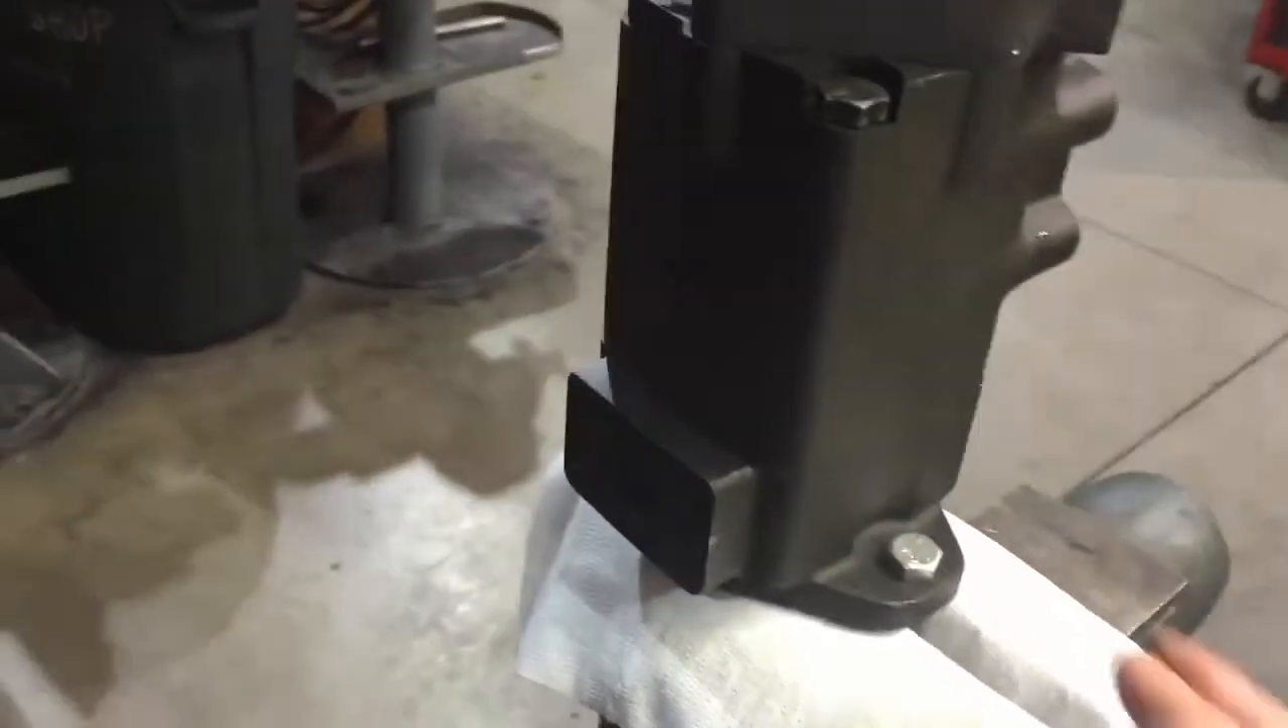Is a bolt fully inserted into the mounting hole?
Yes.